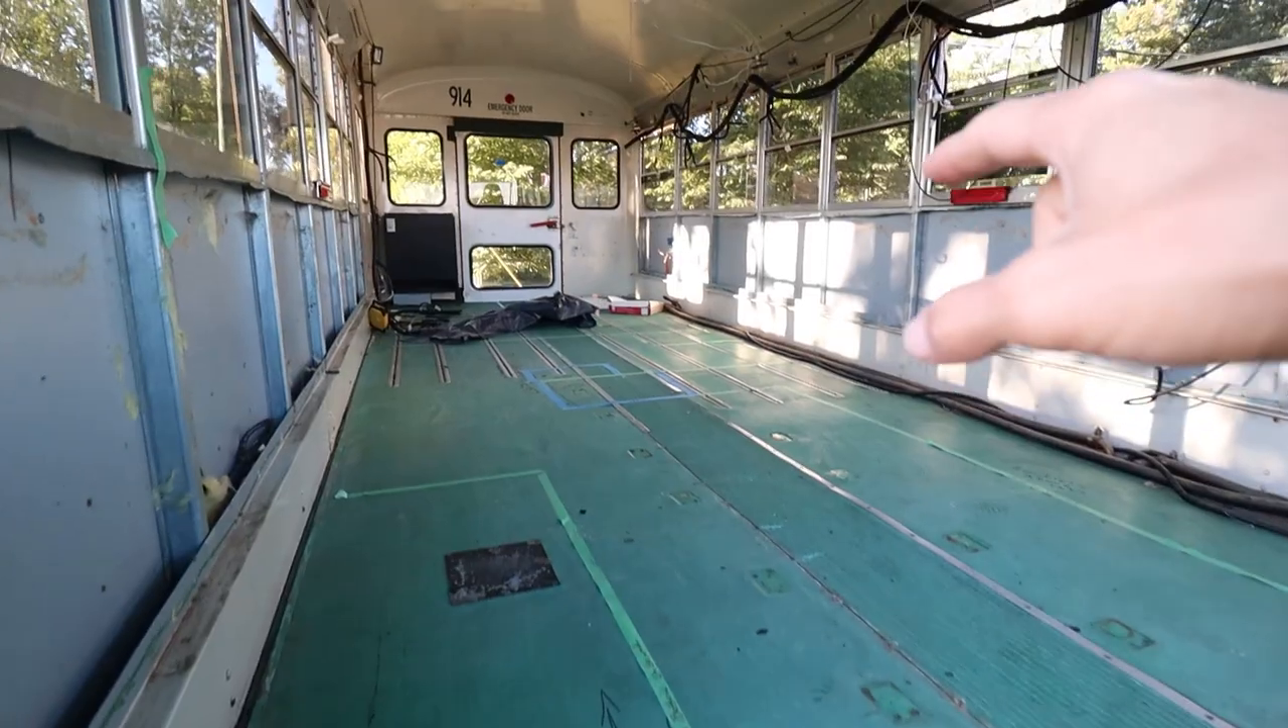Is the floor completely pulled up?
No.